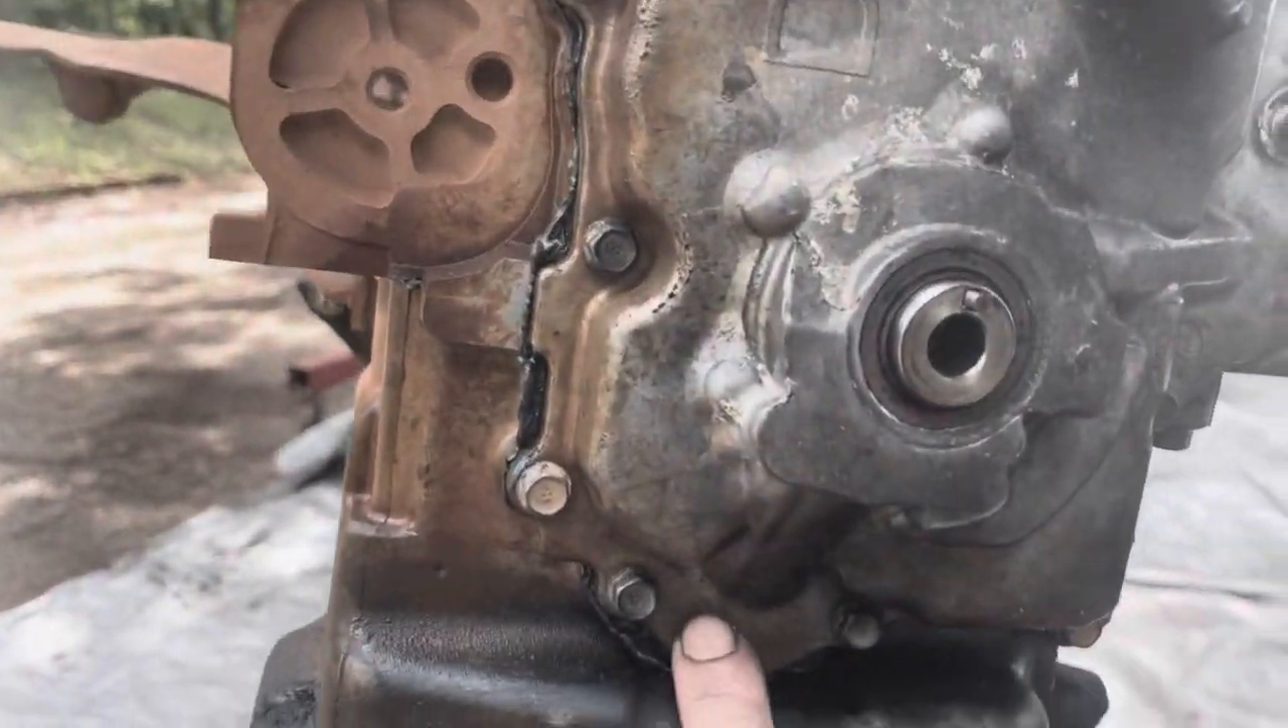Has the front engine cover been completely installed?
Yes.